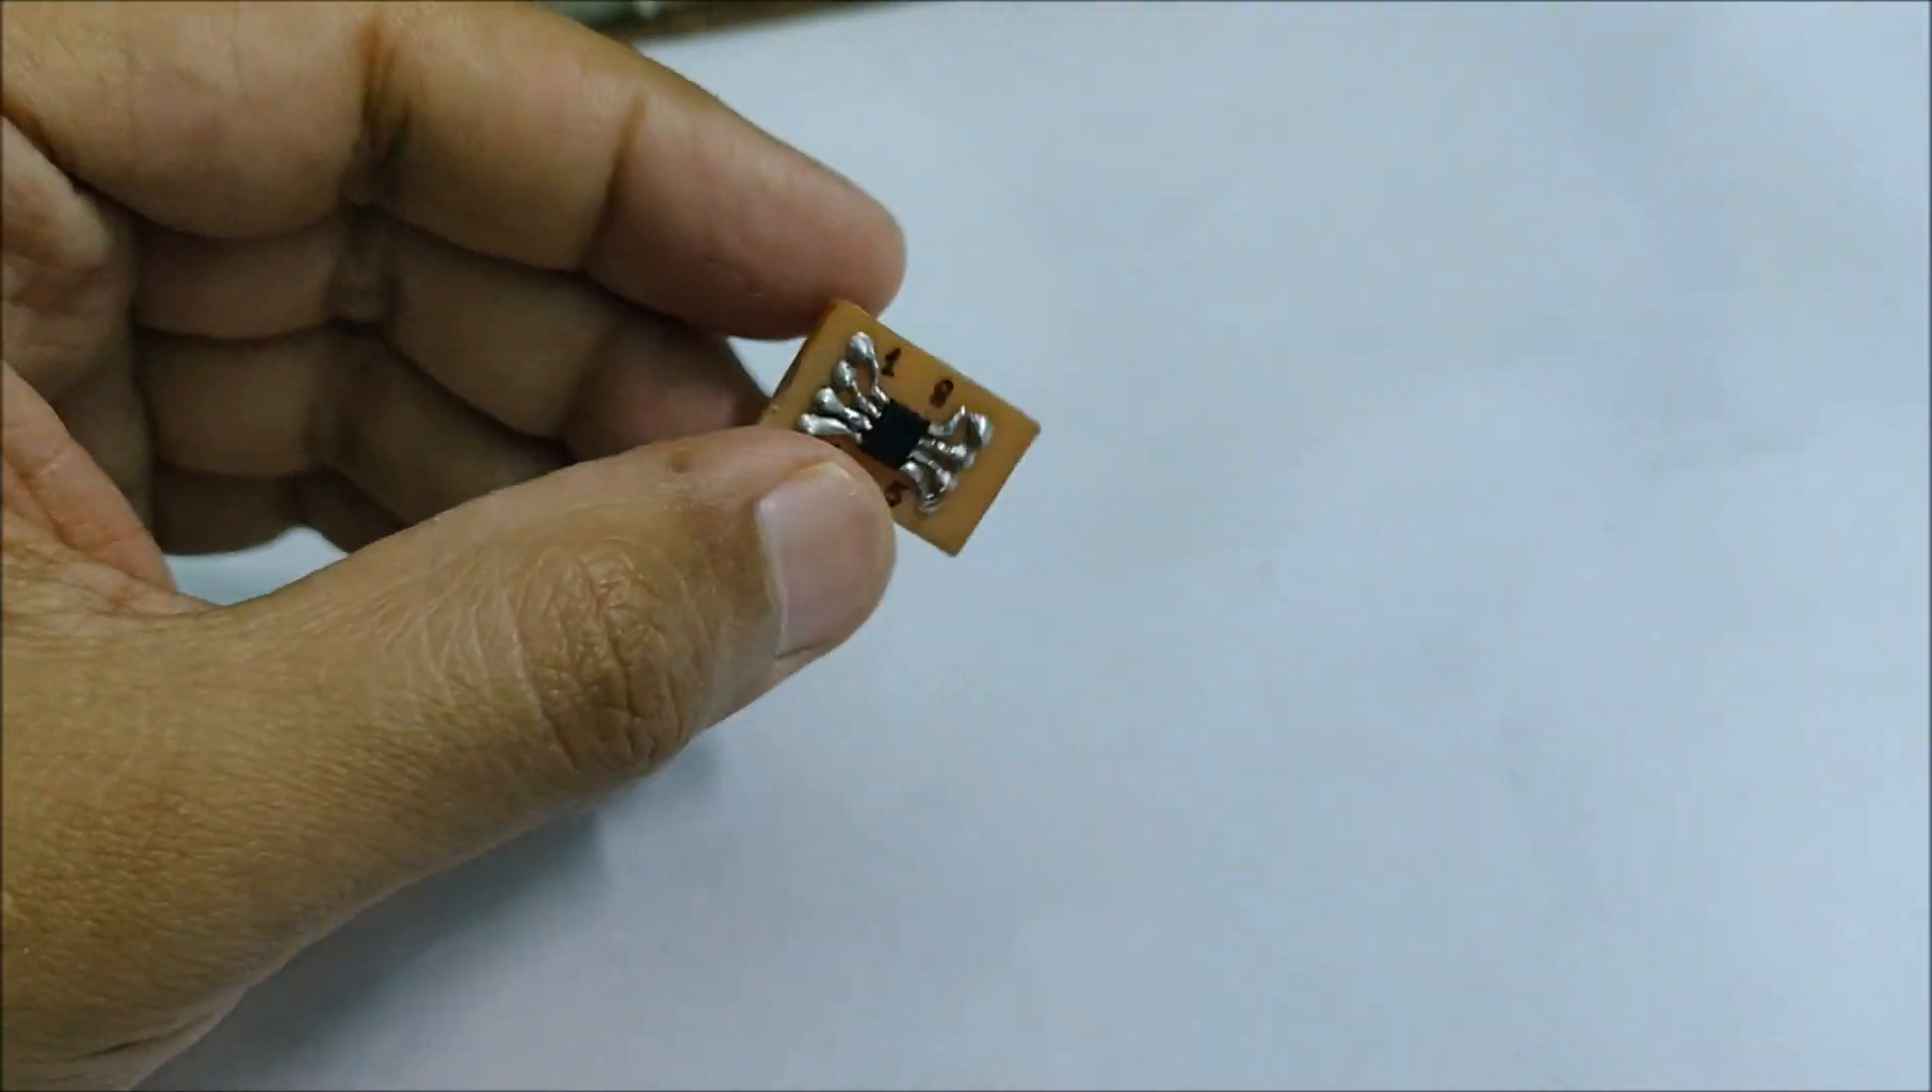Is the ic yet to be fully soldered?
No.